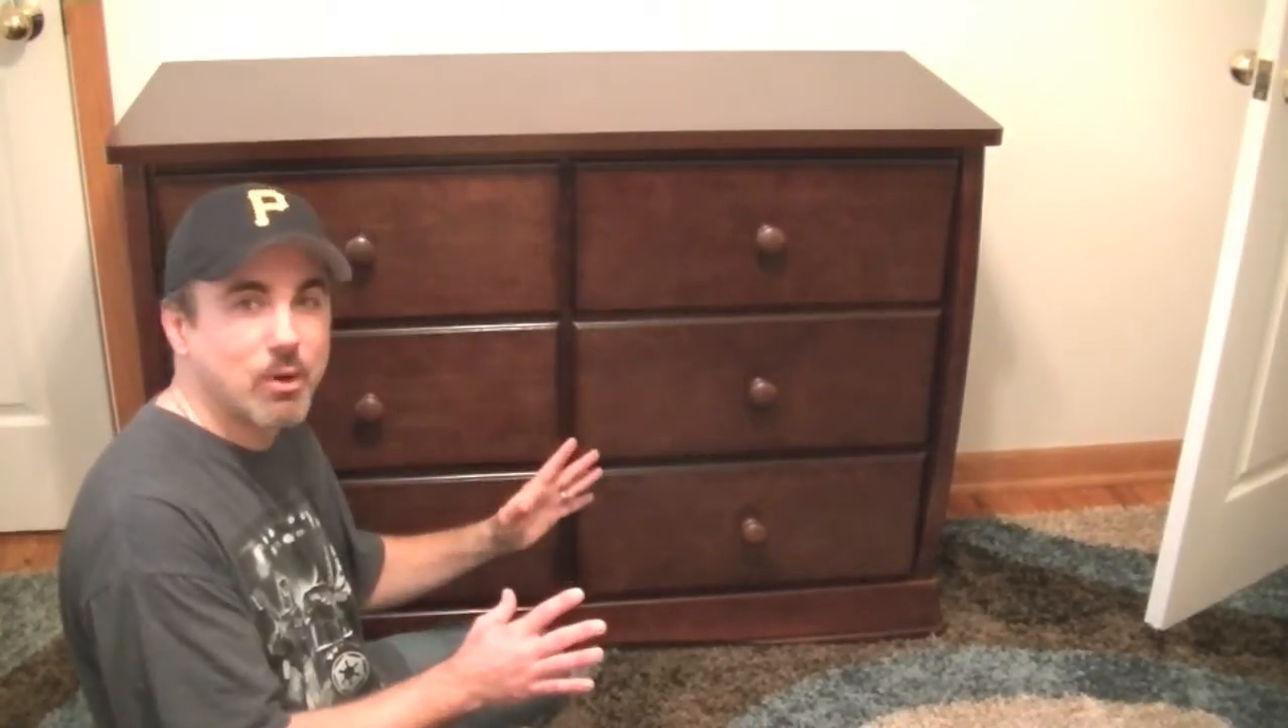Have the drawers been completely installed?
Yes.